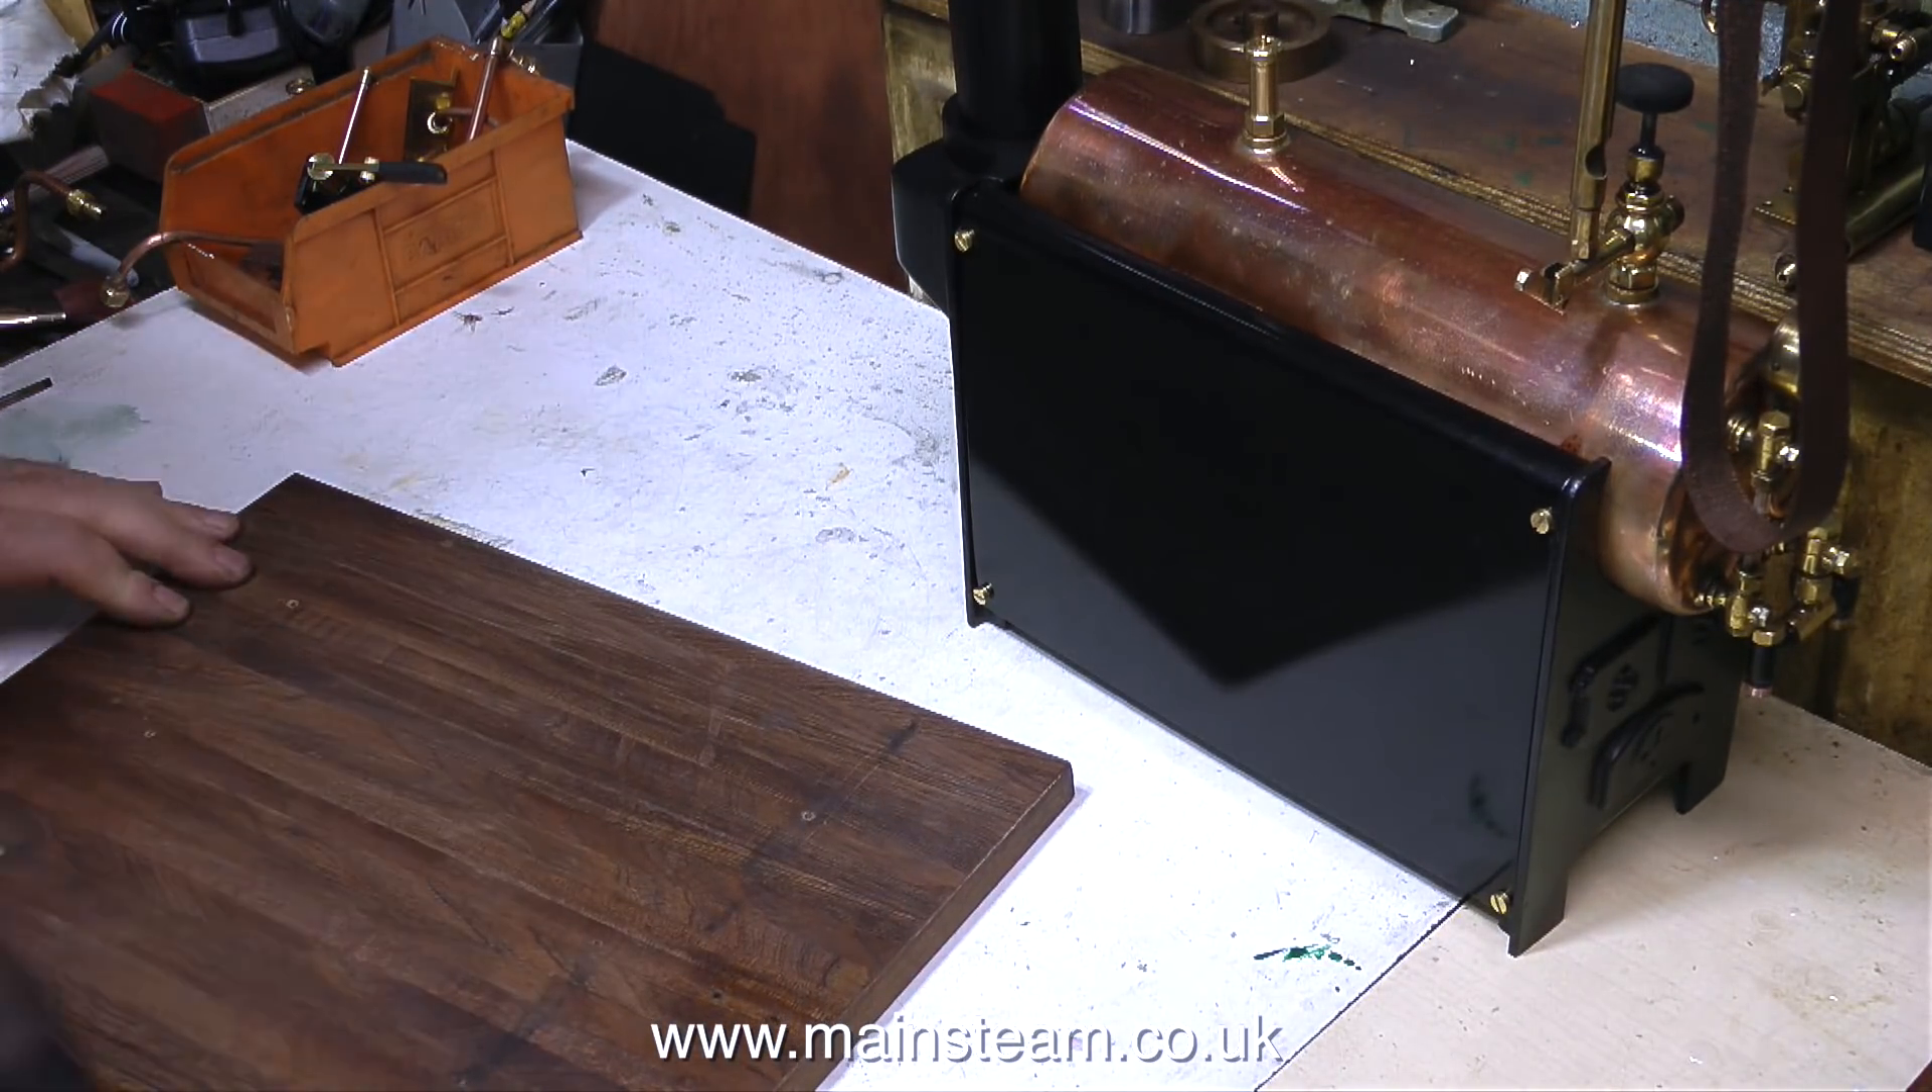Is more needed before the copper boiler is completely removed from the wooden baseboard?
No.